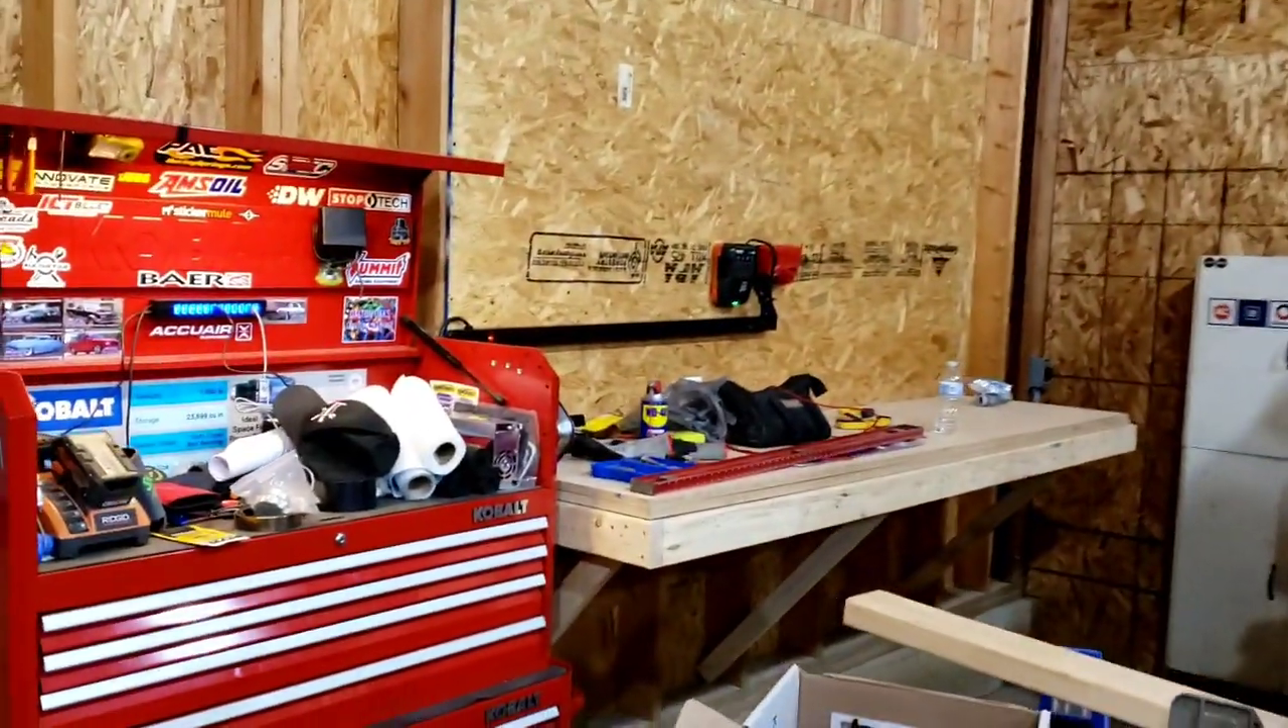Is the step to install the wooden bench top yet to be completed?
No.